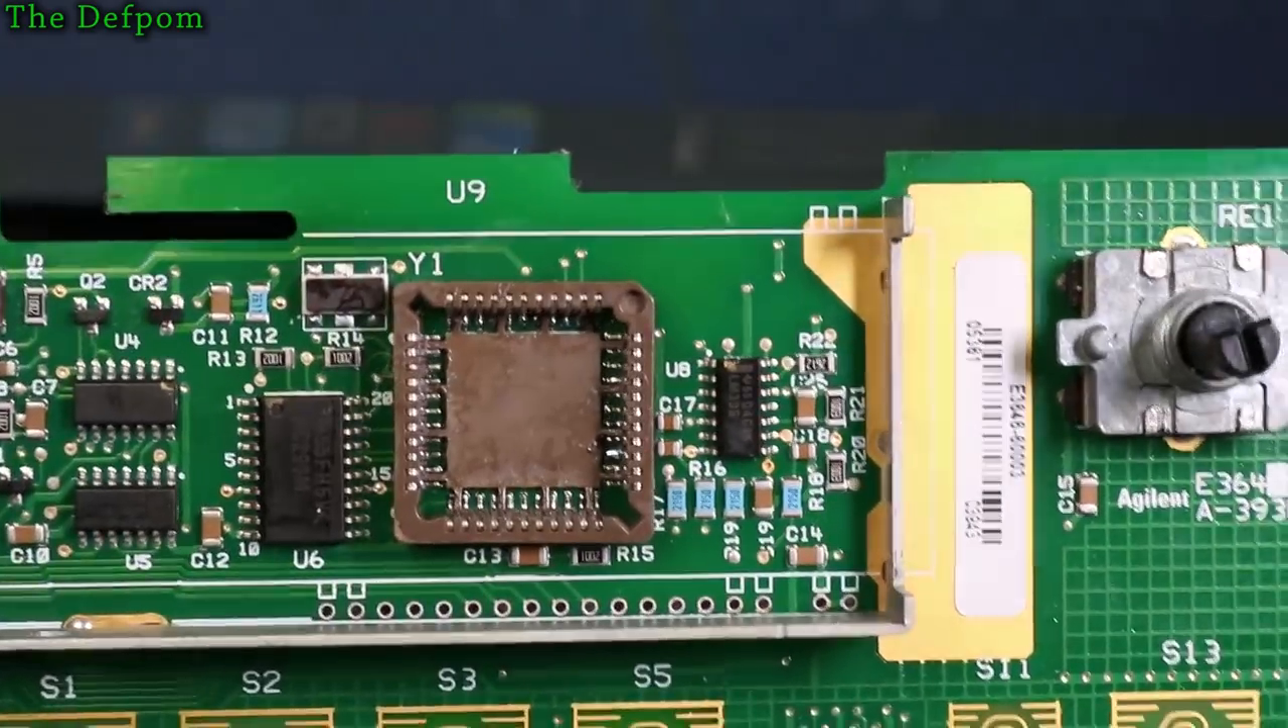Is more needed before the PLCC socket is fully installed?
No.